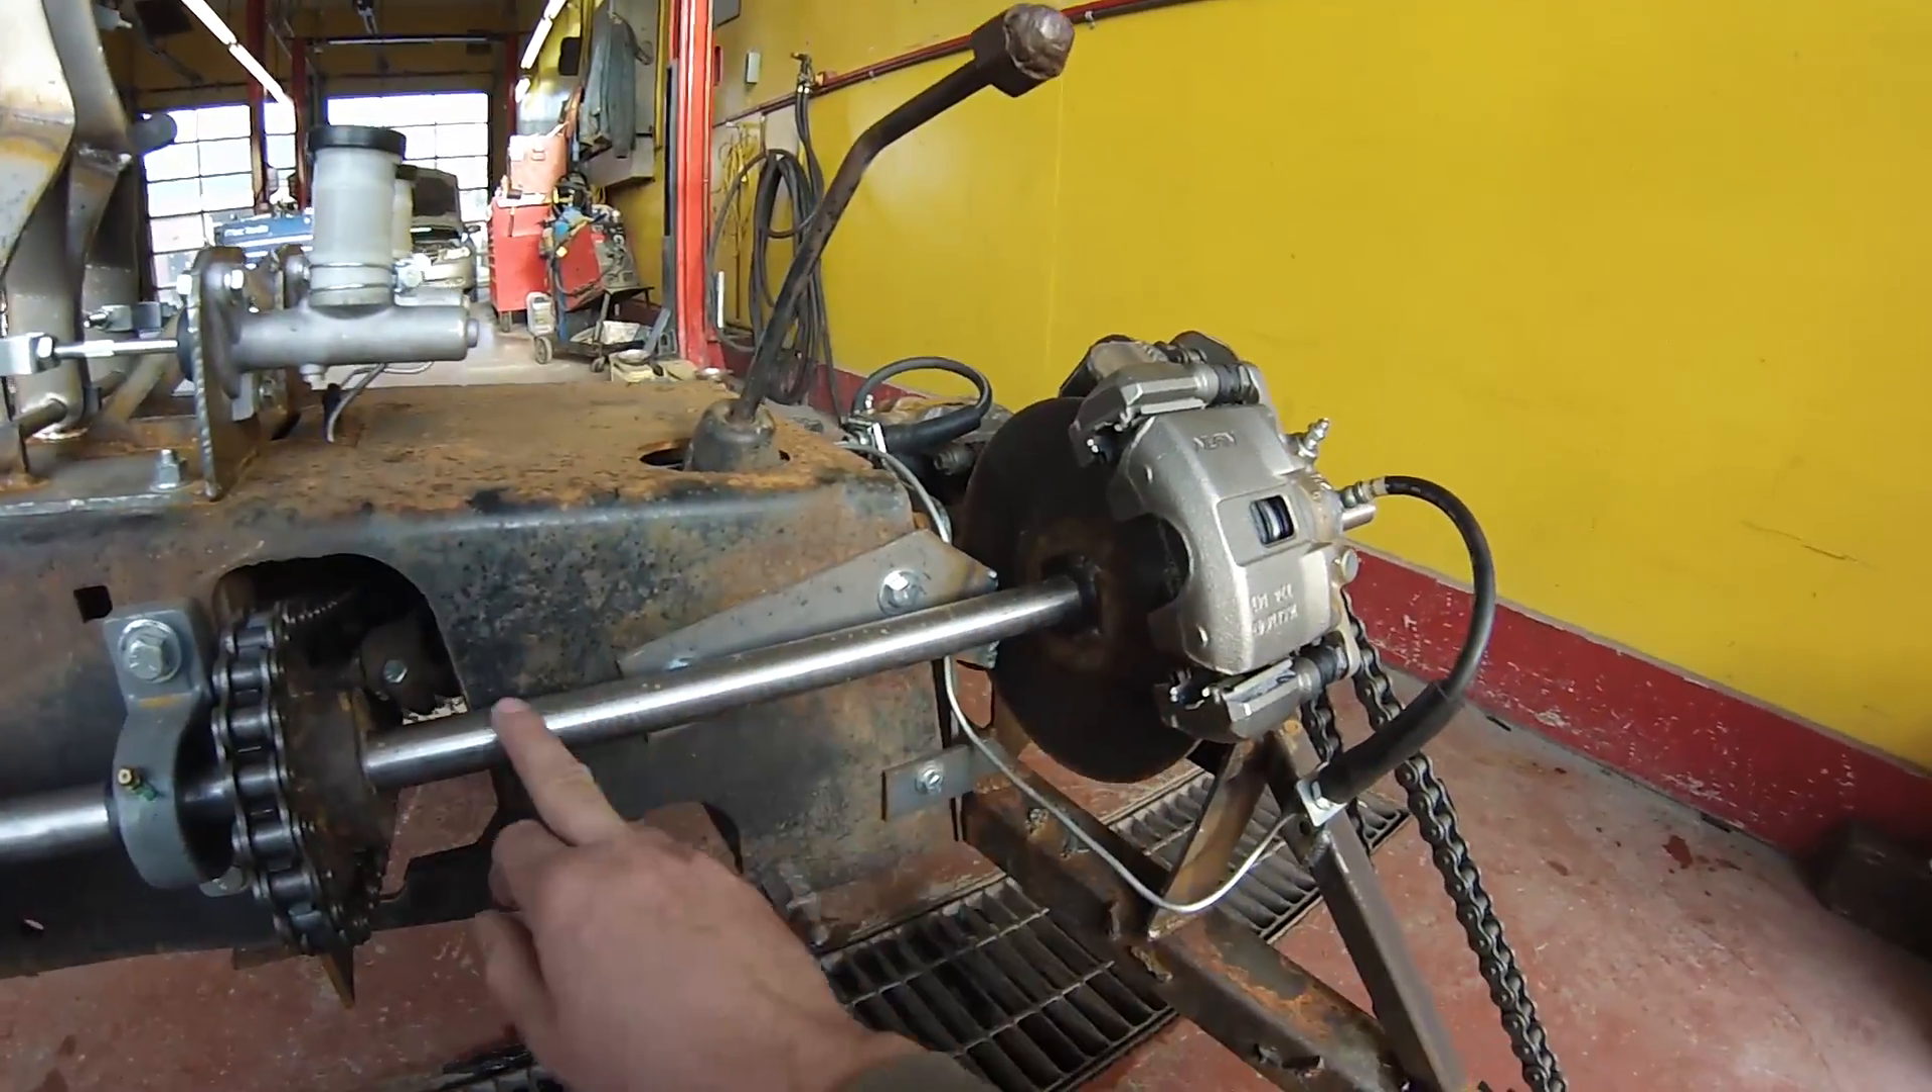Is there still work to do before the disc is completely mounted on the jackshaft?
No.